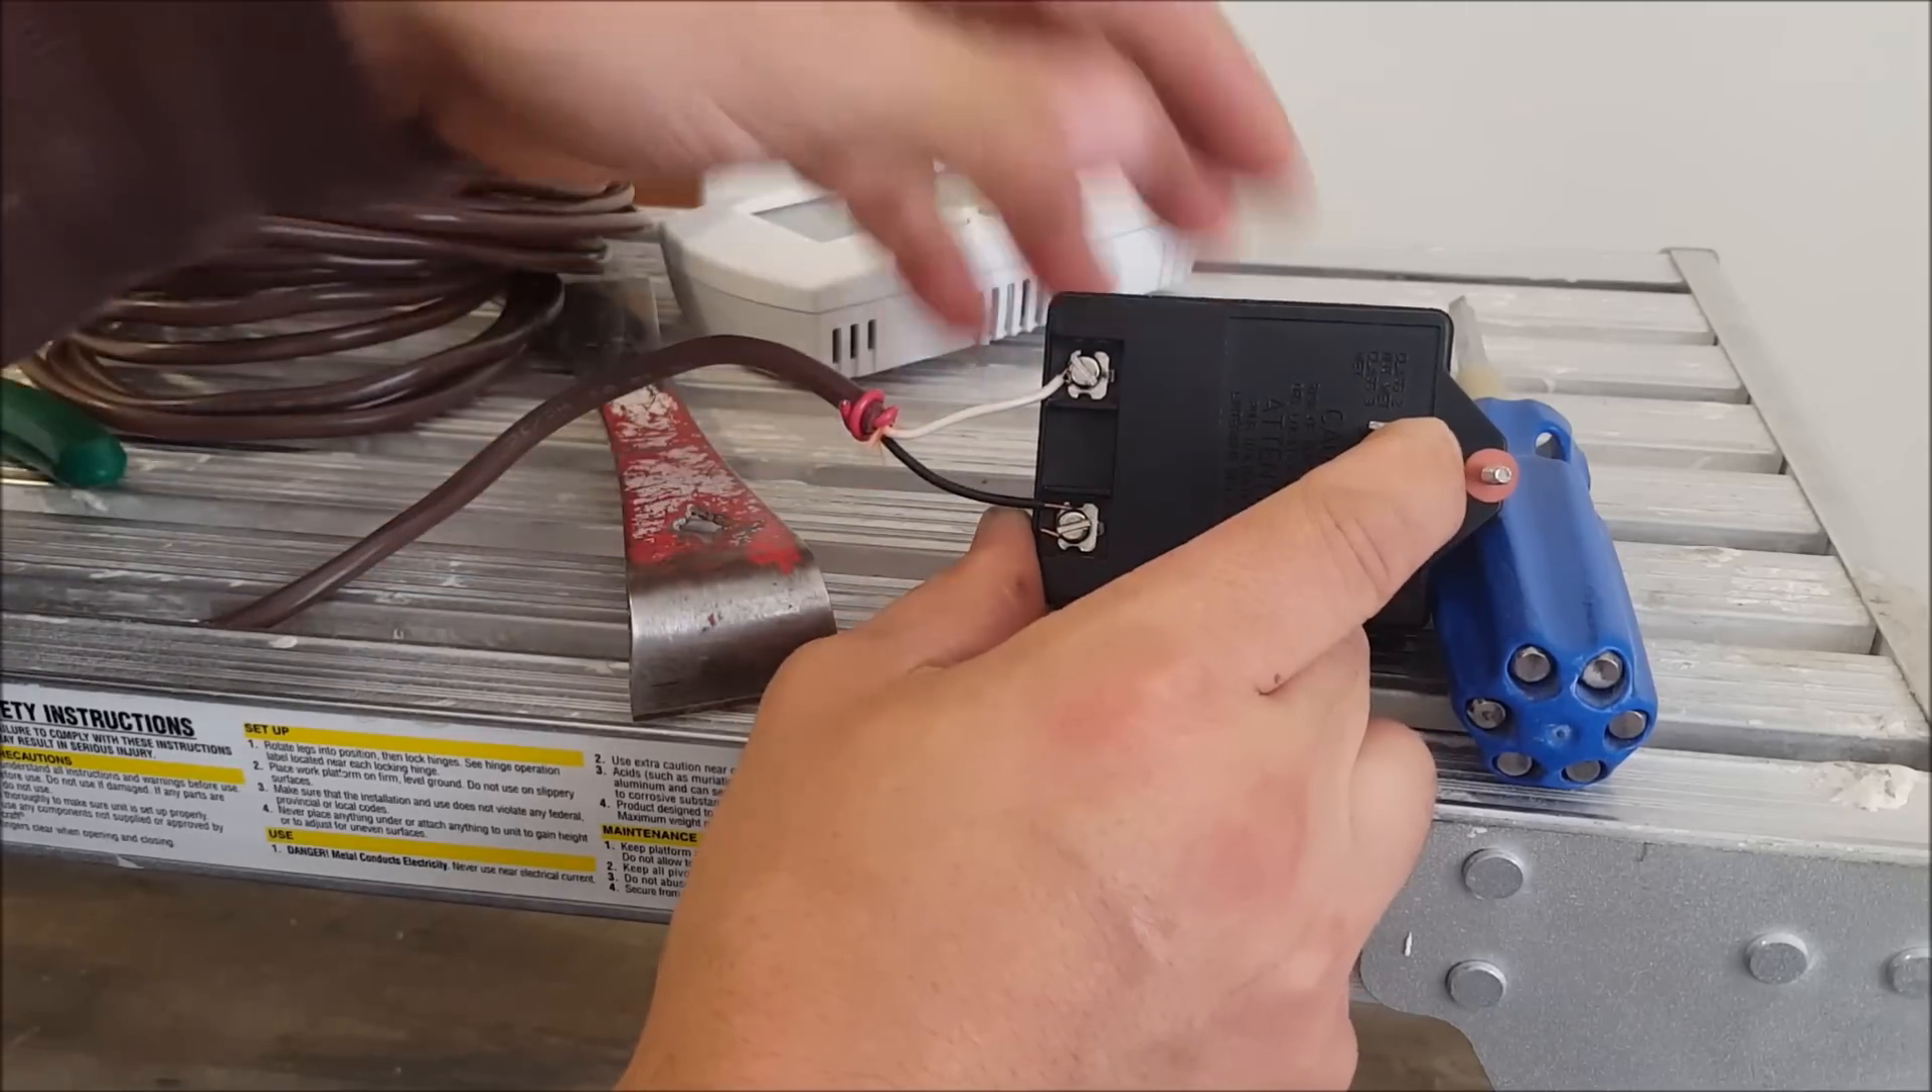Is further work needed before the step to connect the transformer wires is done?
No.